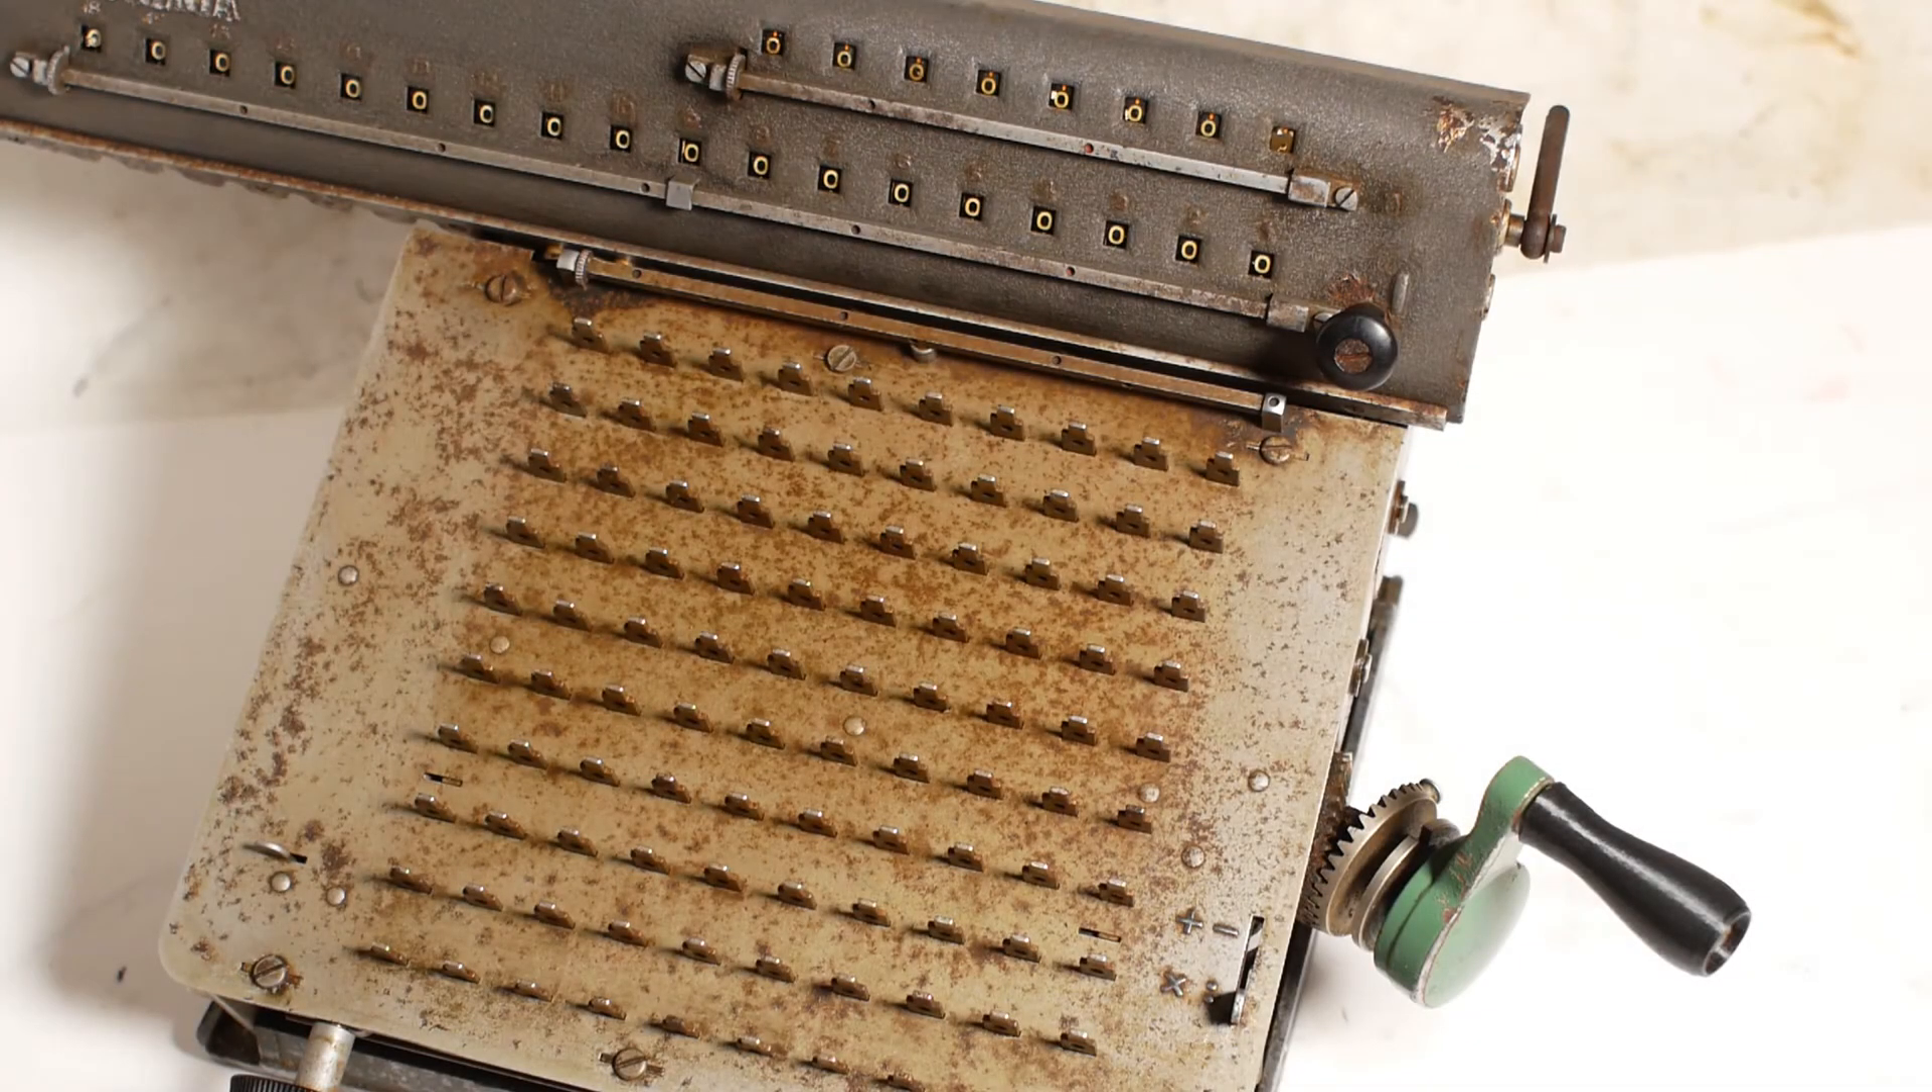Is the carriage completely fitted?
Yes.